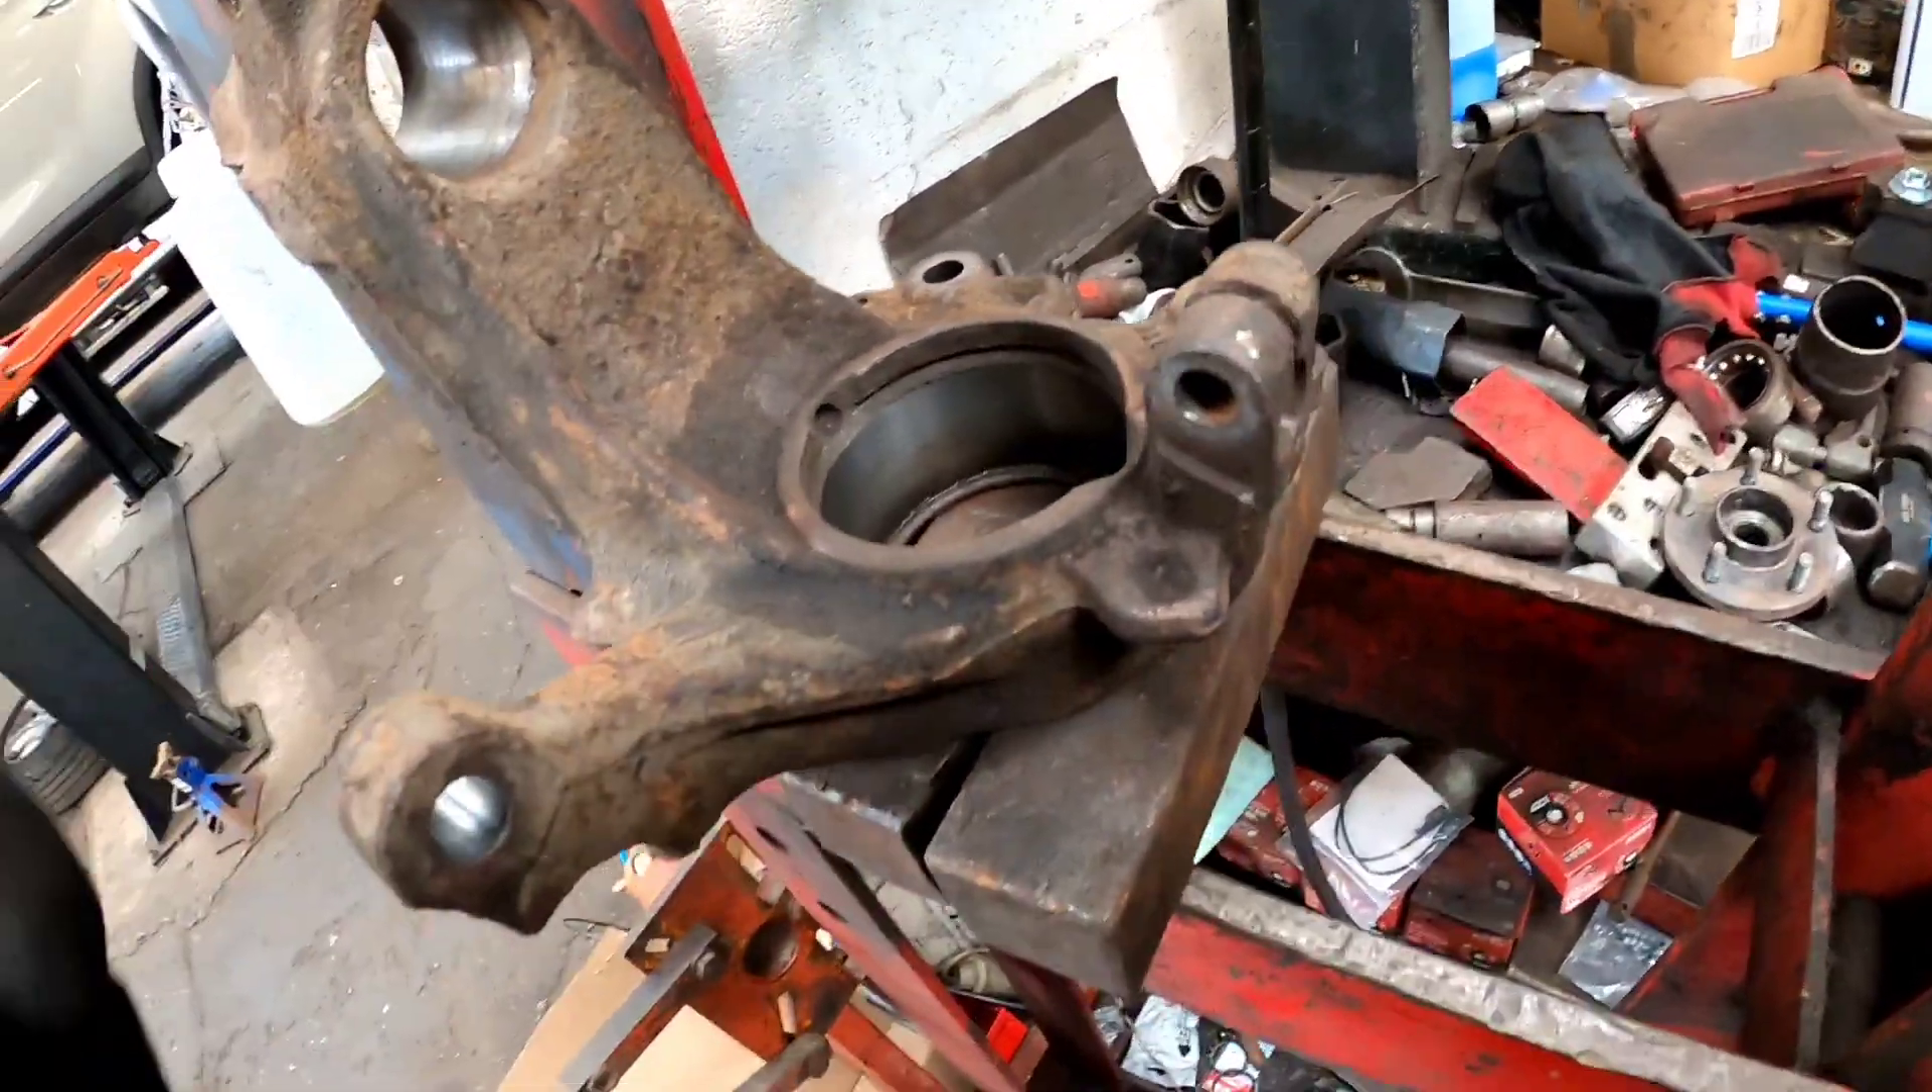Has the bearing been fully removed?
Yes.